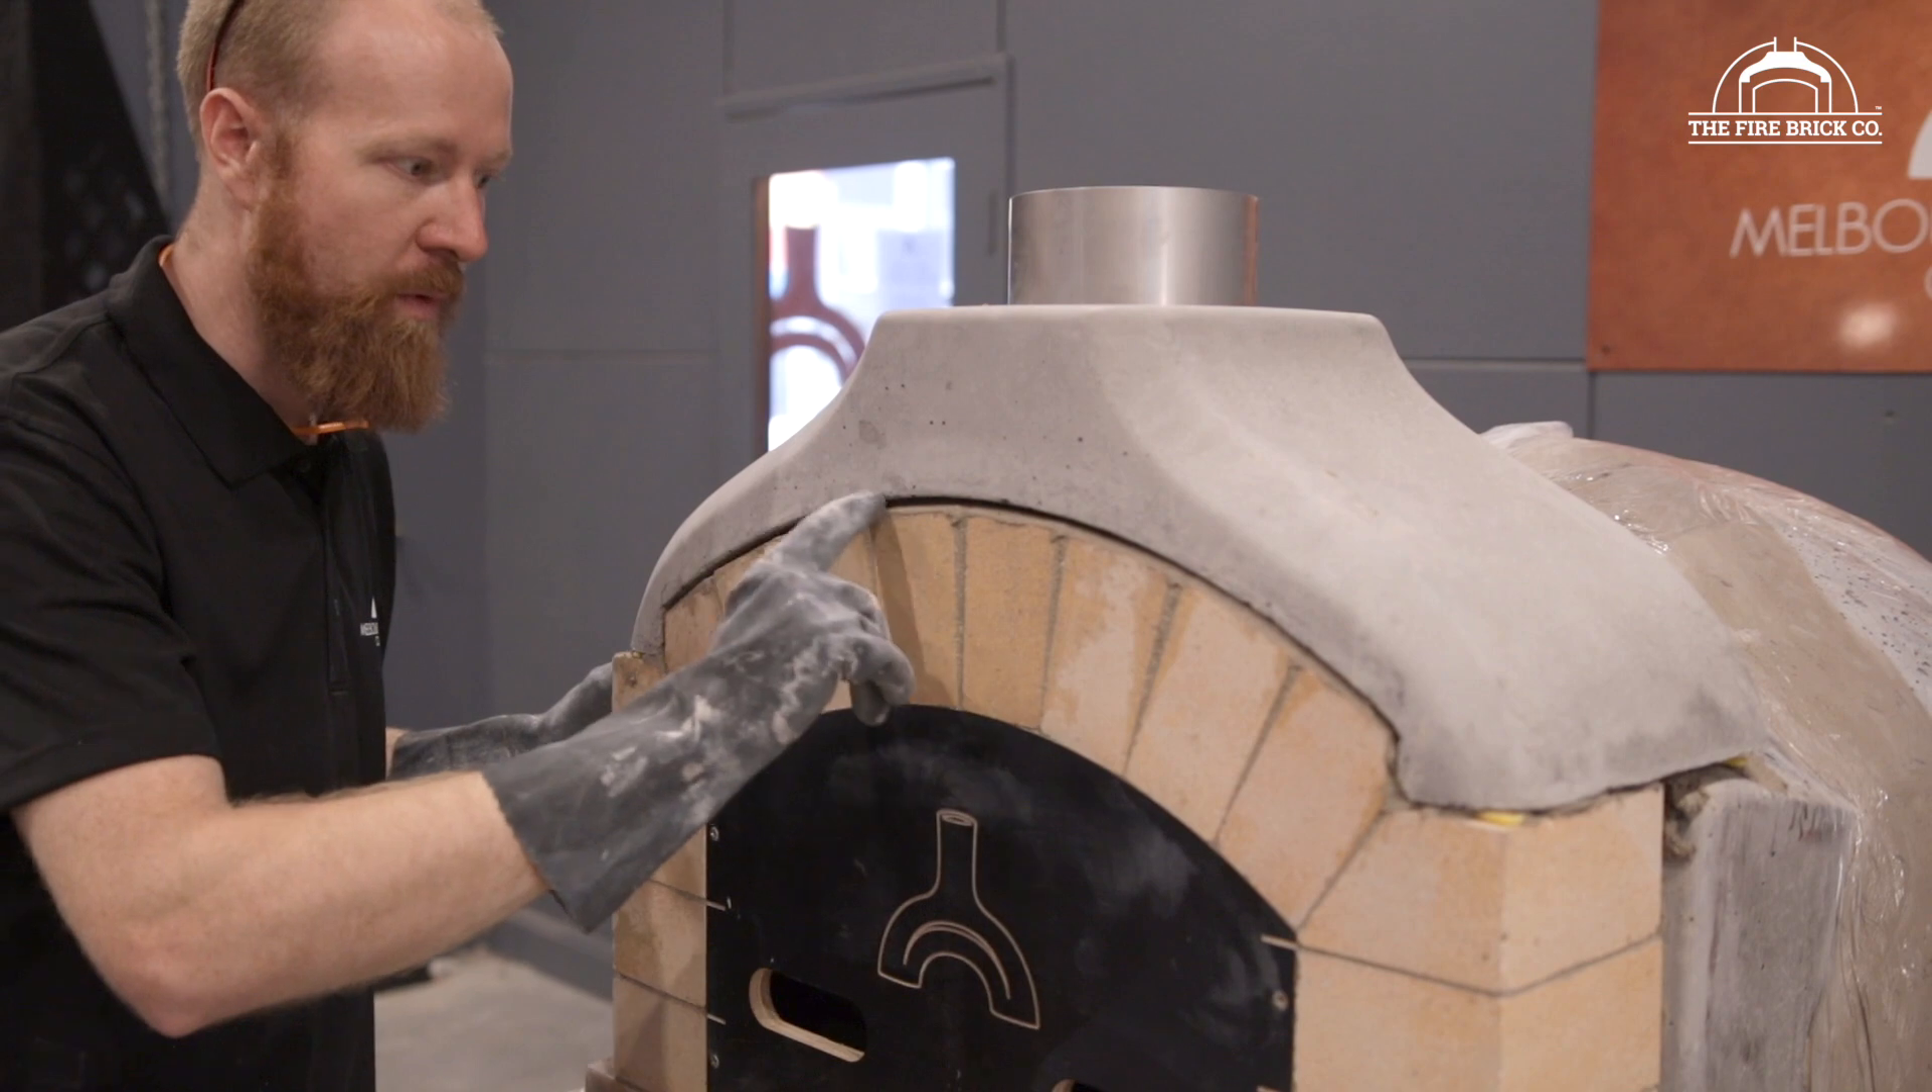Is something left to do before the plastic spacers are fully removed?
Yes.